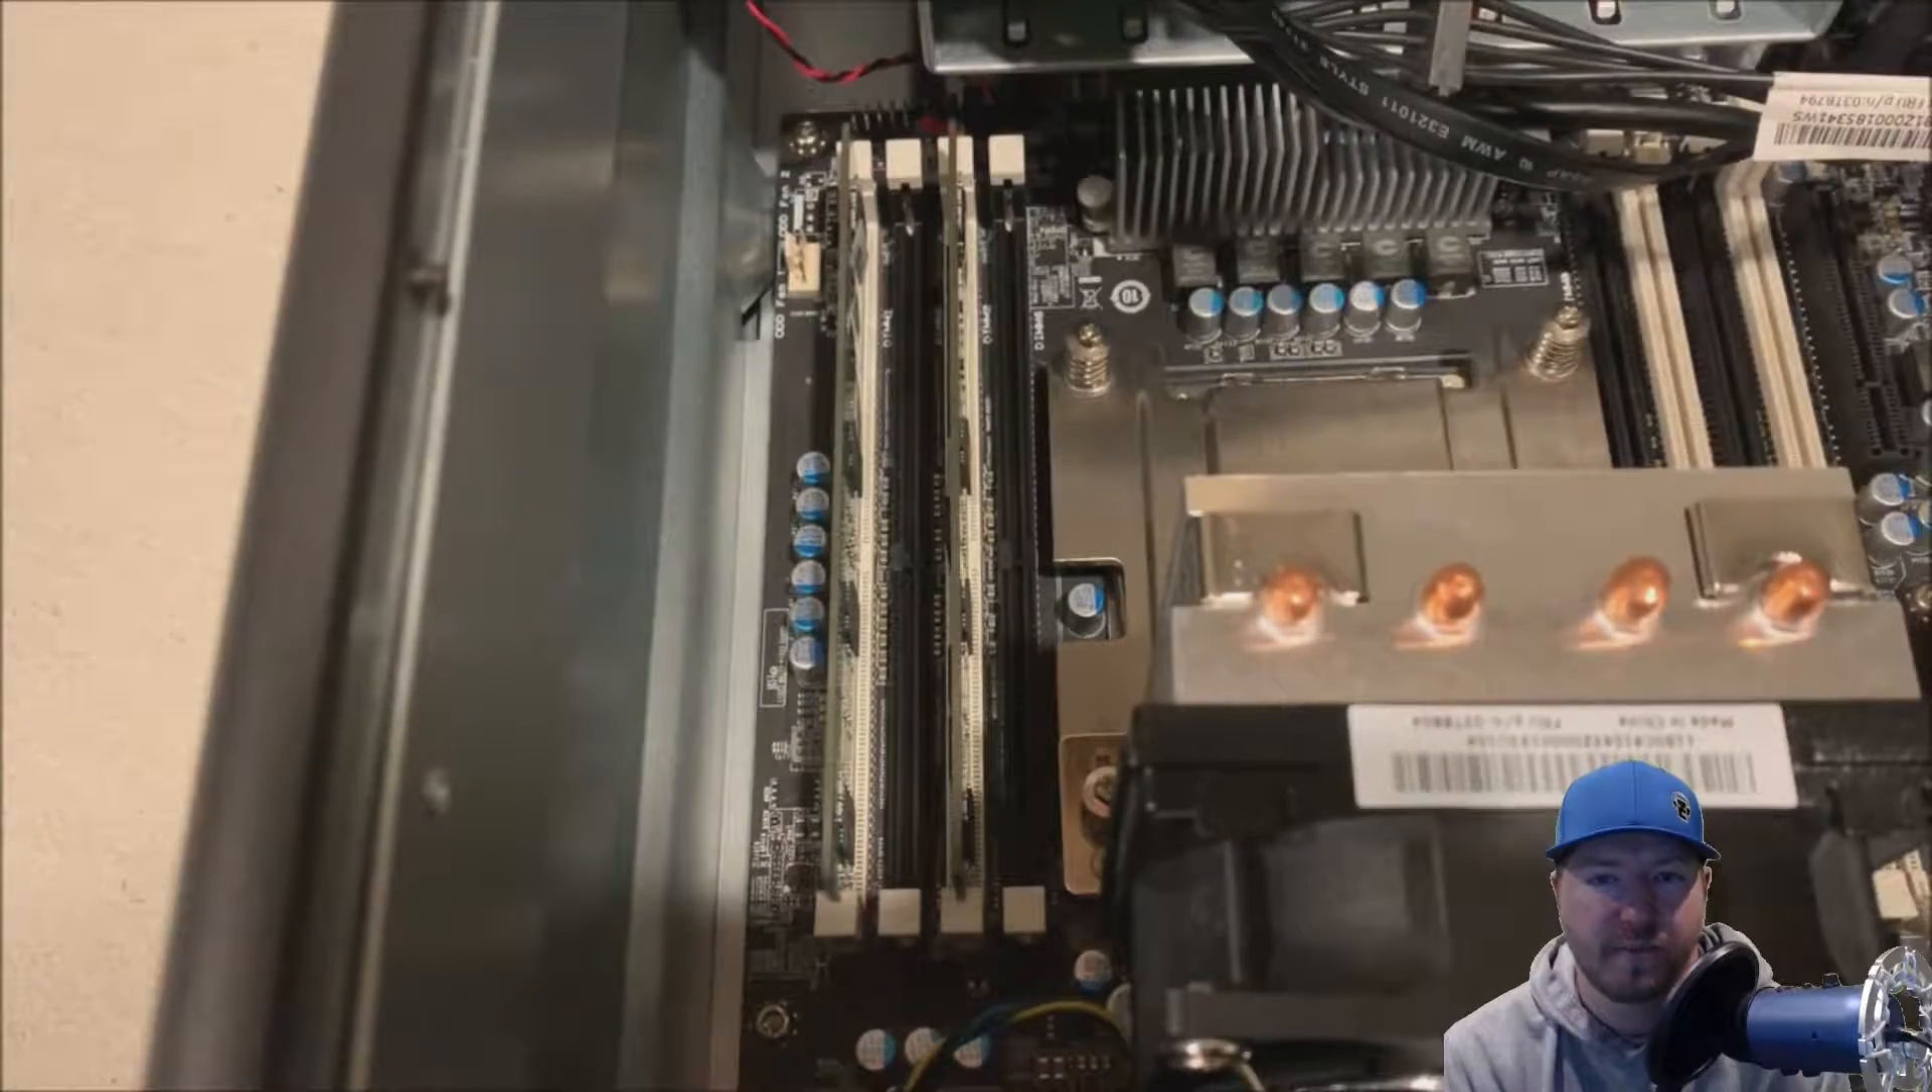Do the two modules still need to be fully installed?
No.